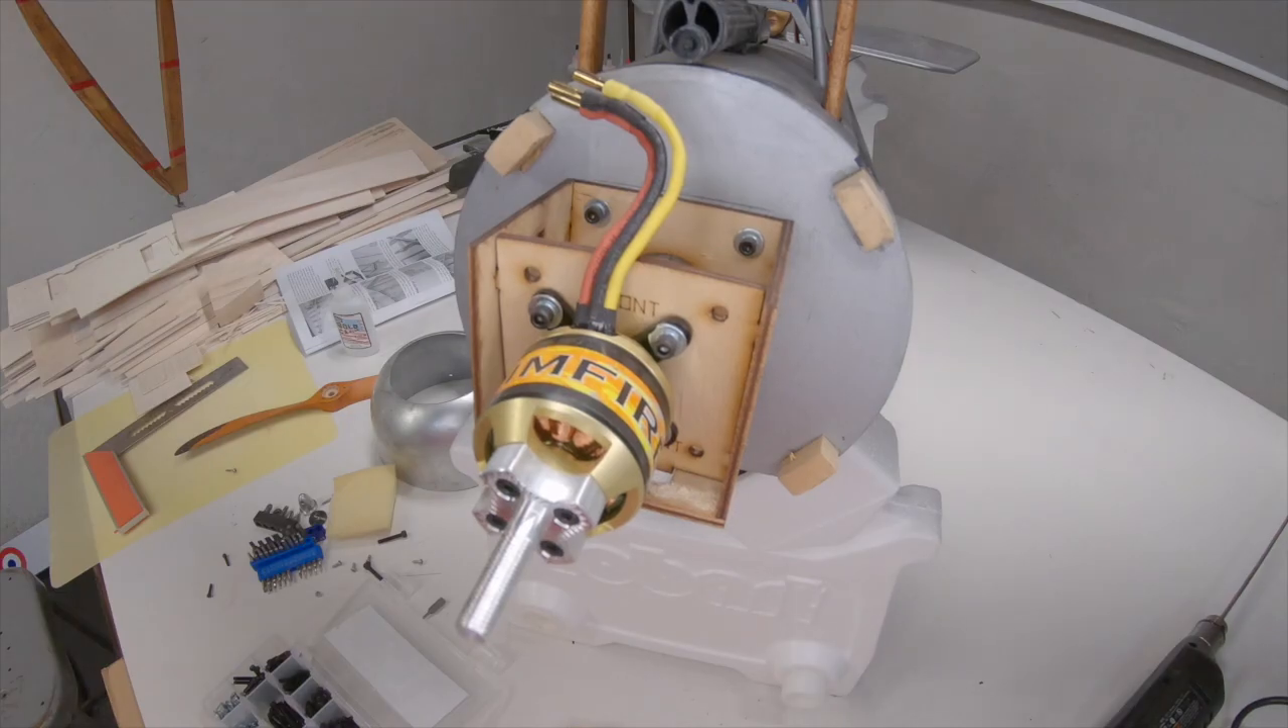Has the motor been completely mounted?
Yes.